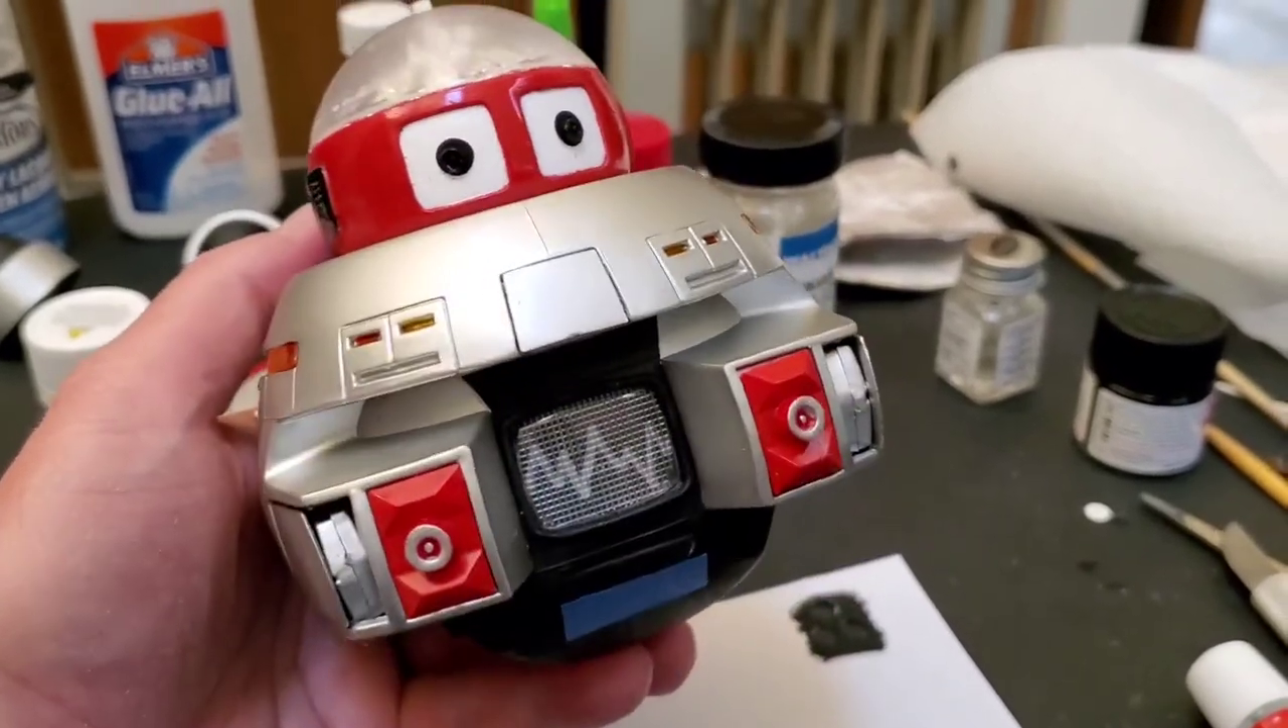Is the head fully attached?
Yes.